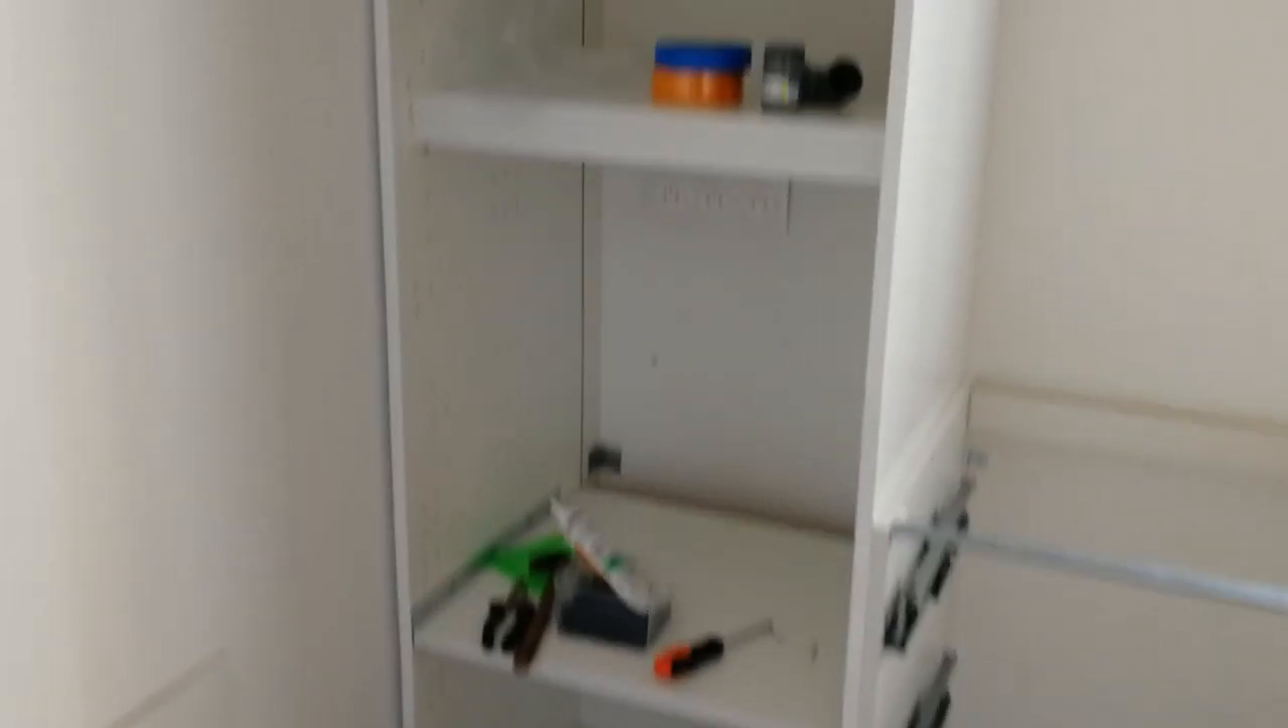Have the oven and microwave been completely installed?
No.